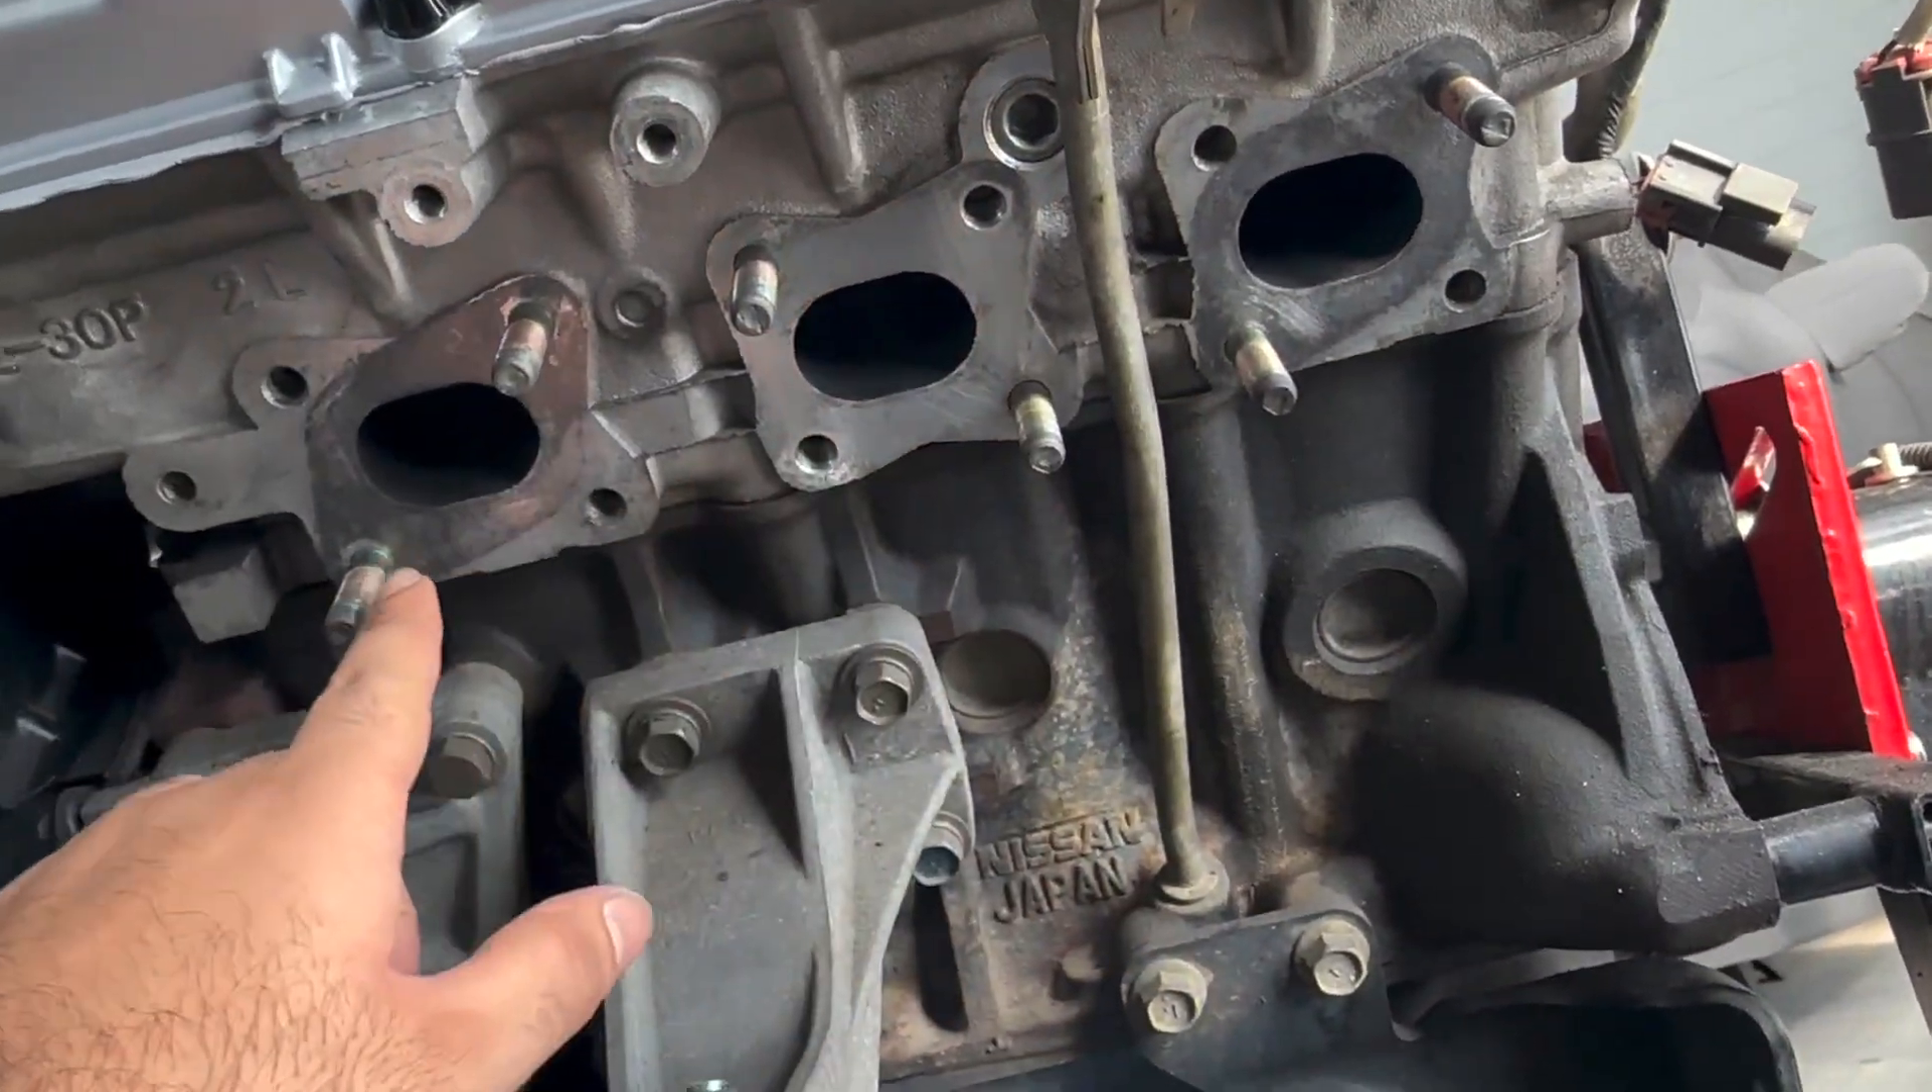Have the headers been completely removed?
Yes.